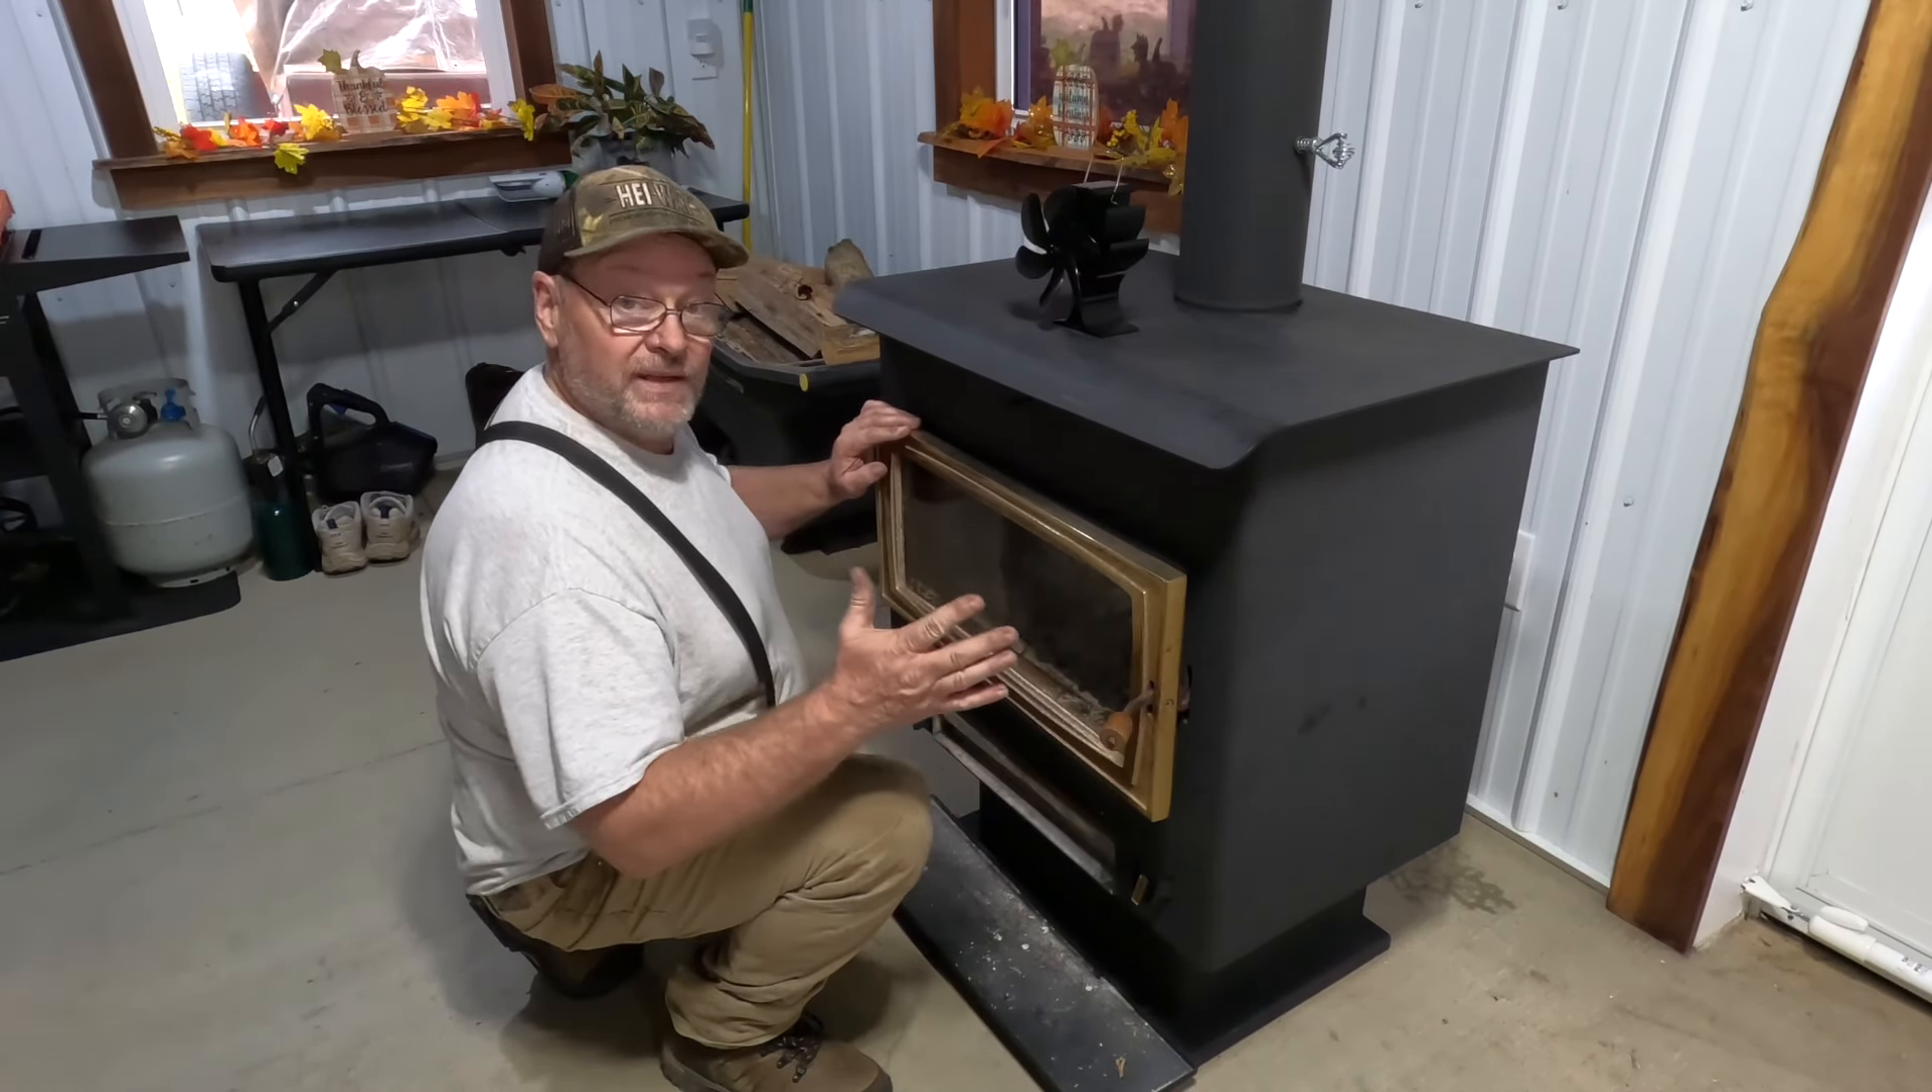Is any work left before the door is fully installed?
No.